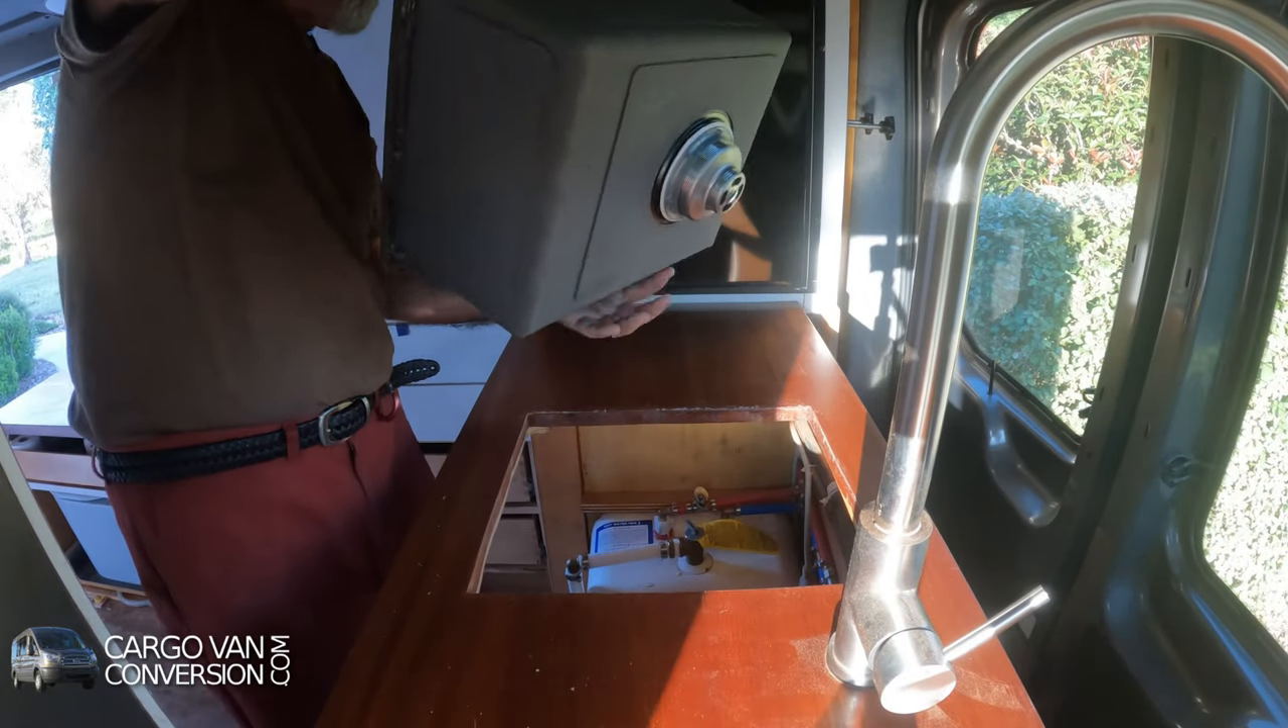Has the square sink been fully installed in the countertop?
No.